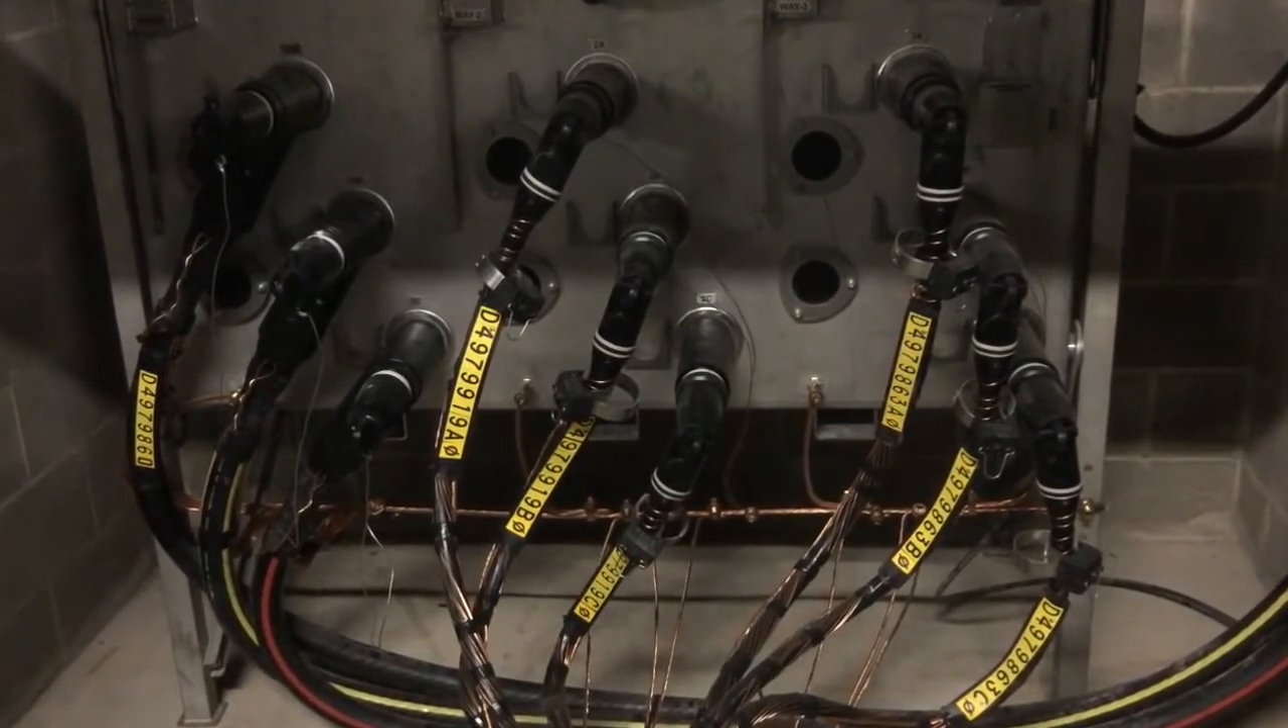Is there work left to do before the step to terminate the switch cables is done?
No.